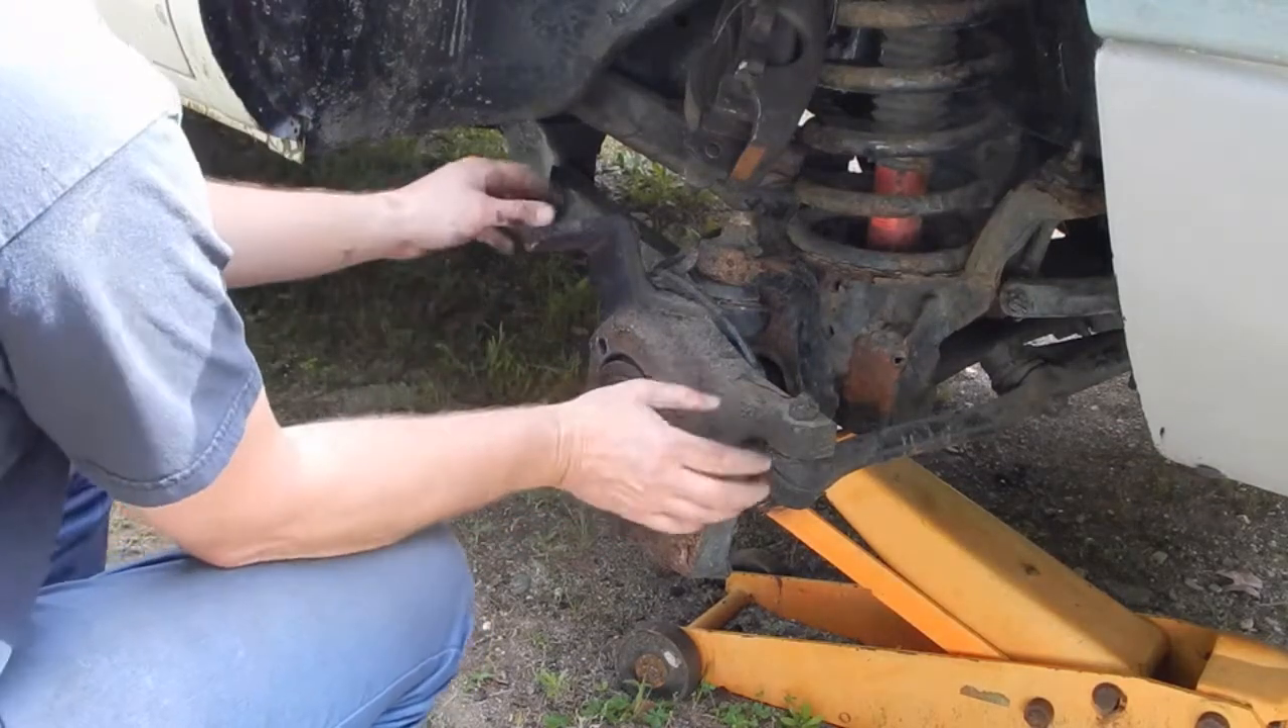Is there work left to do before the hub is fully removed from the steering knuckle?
No.